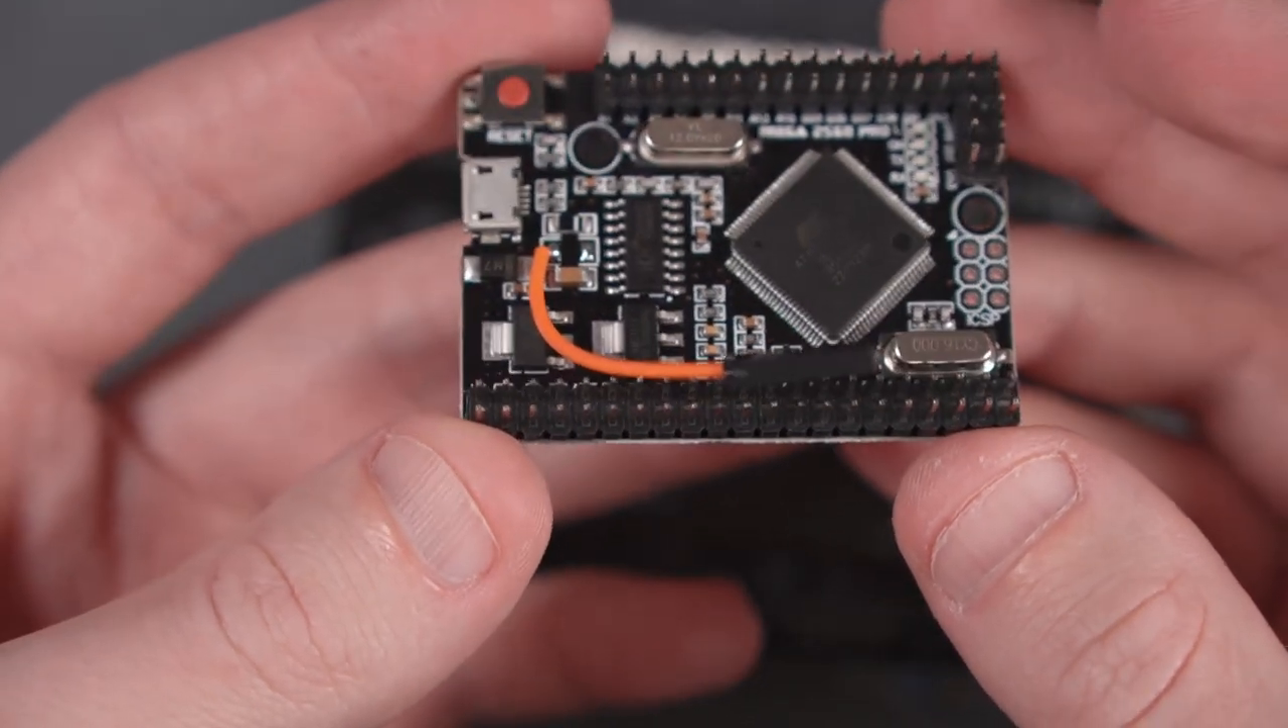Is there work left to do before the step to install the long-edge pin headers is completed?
No.